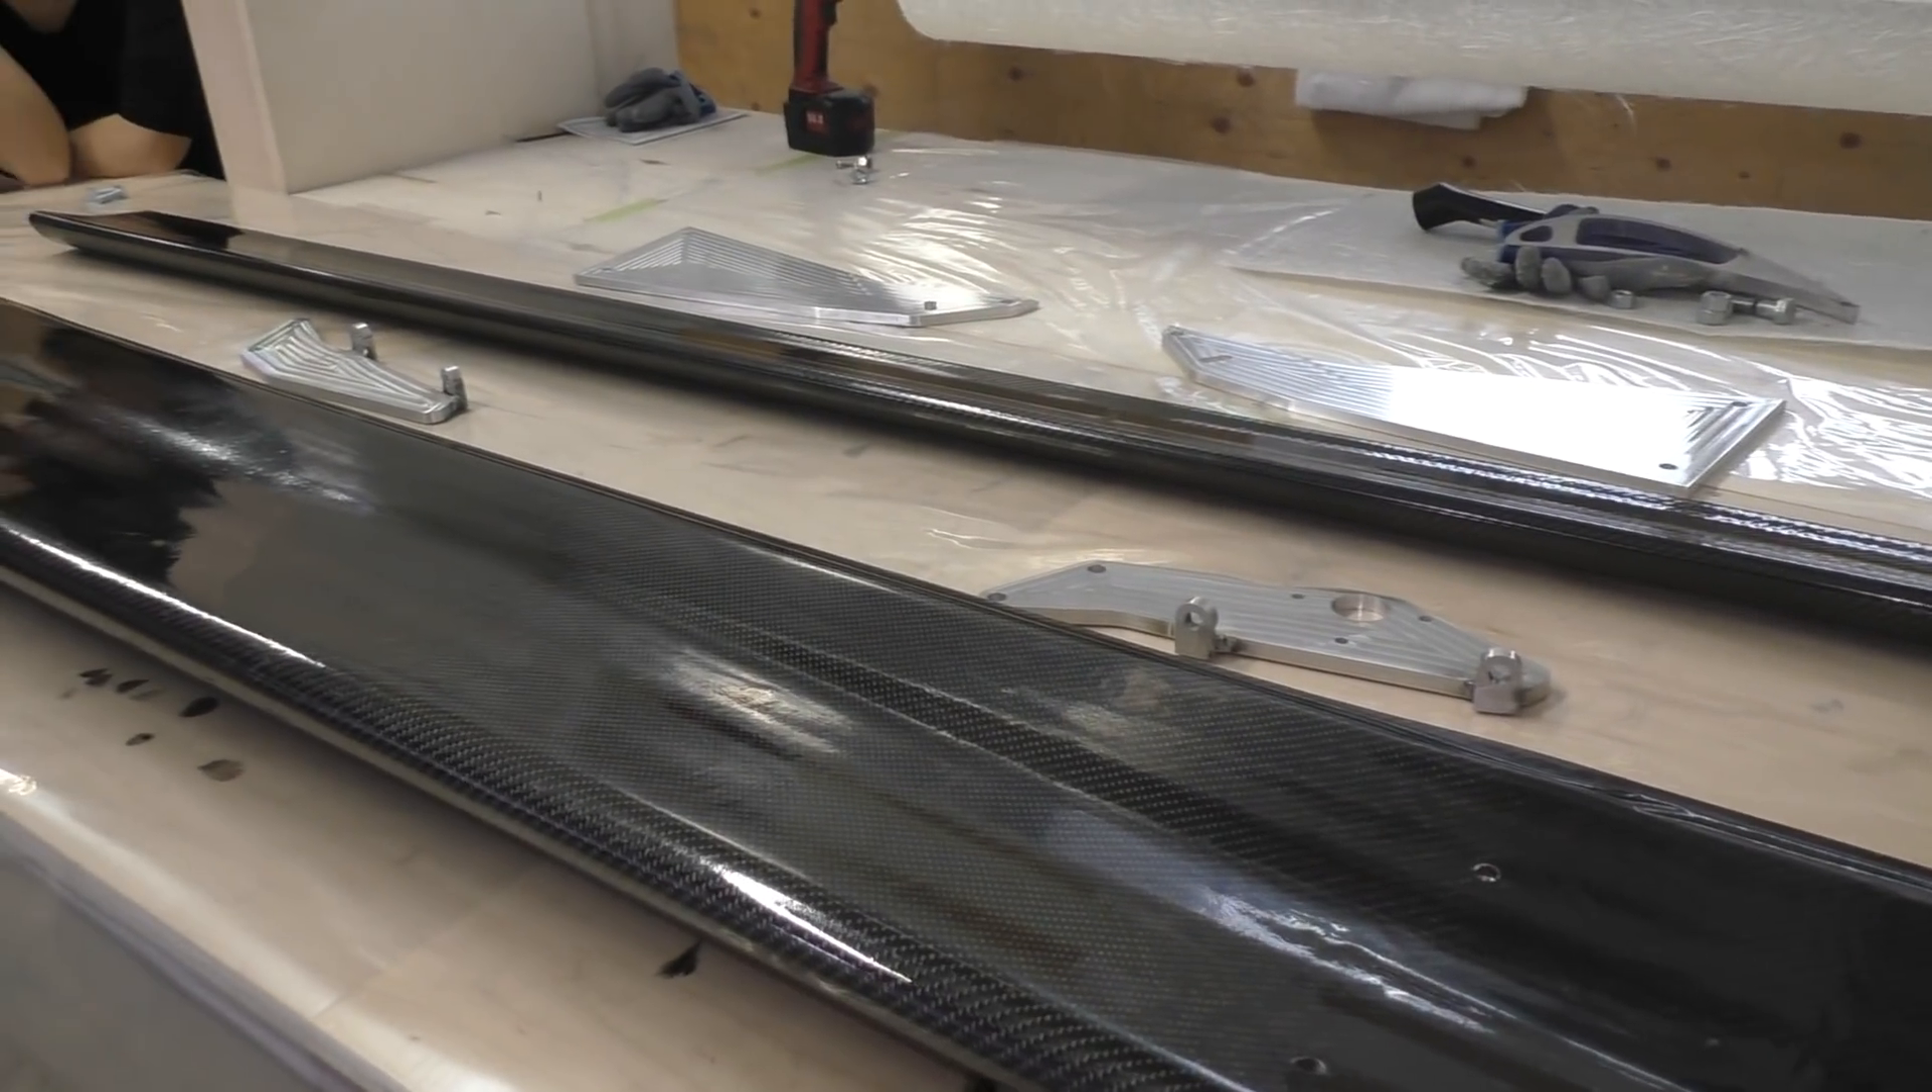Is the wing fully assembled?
No.